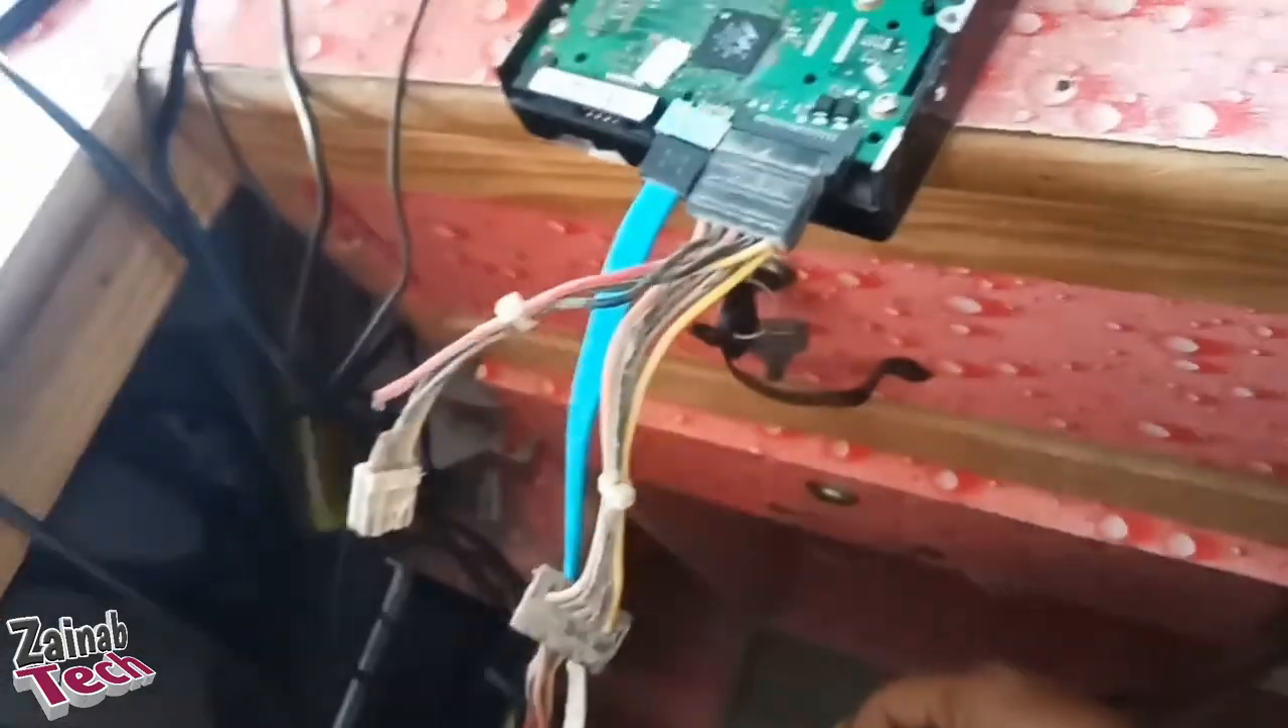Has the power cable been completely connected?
Yes.